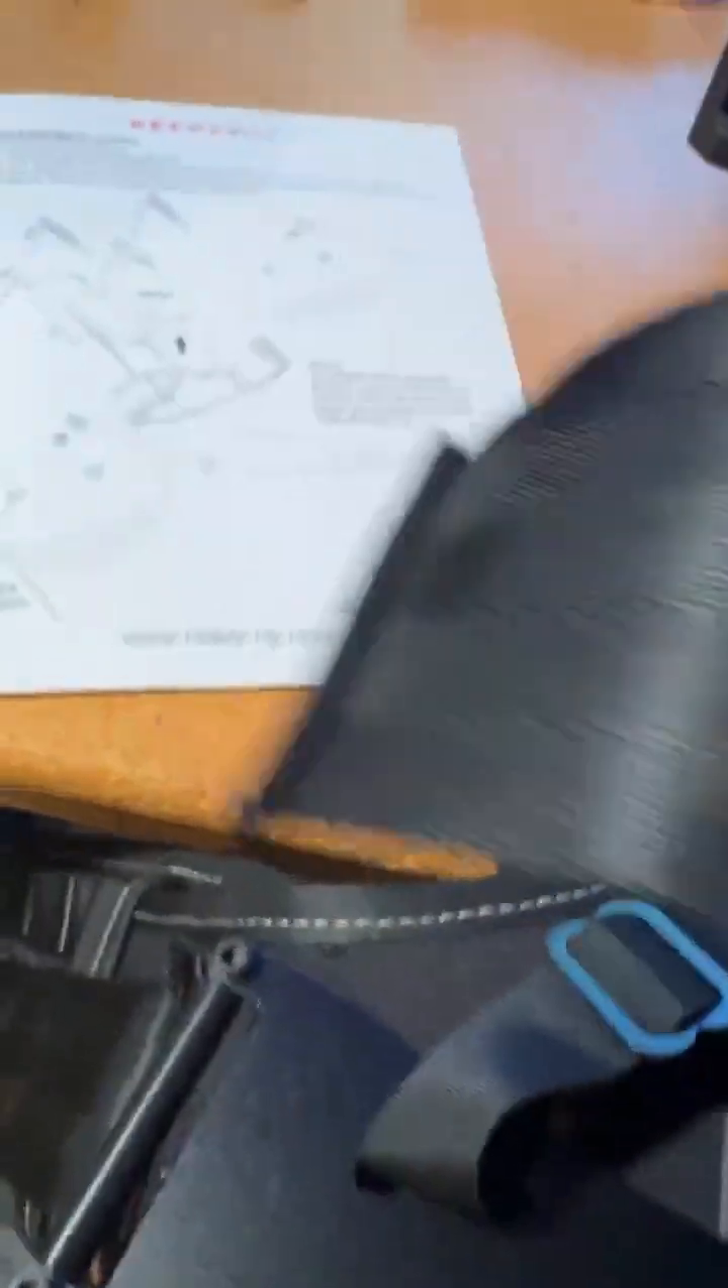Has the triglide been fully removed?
No.